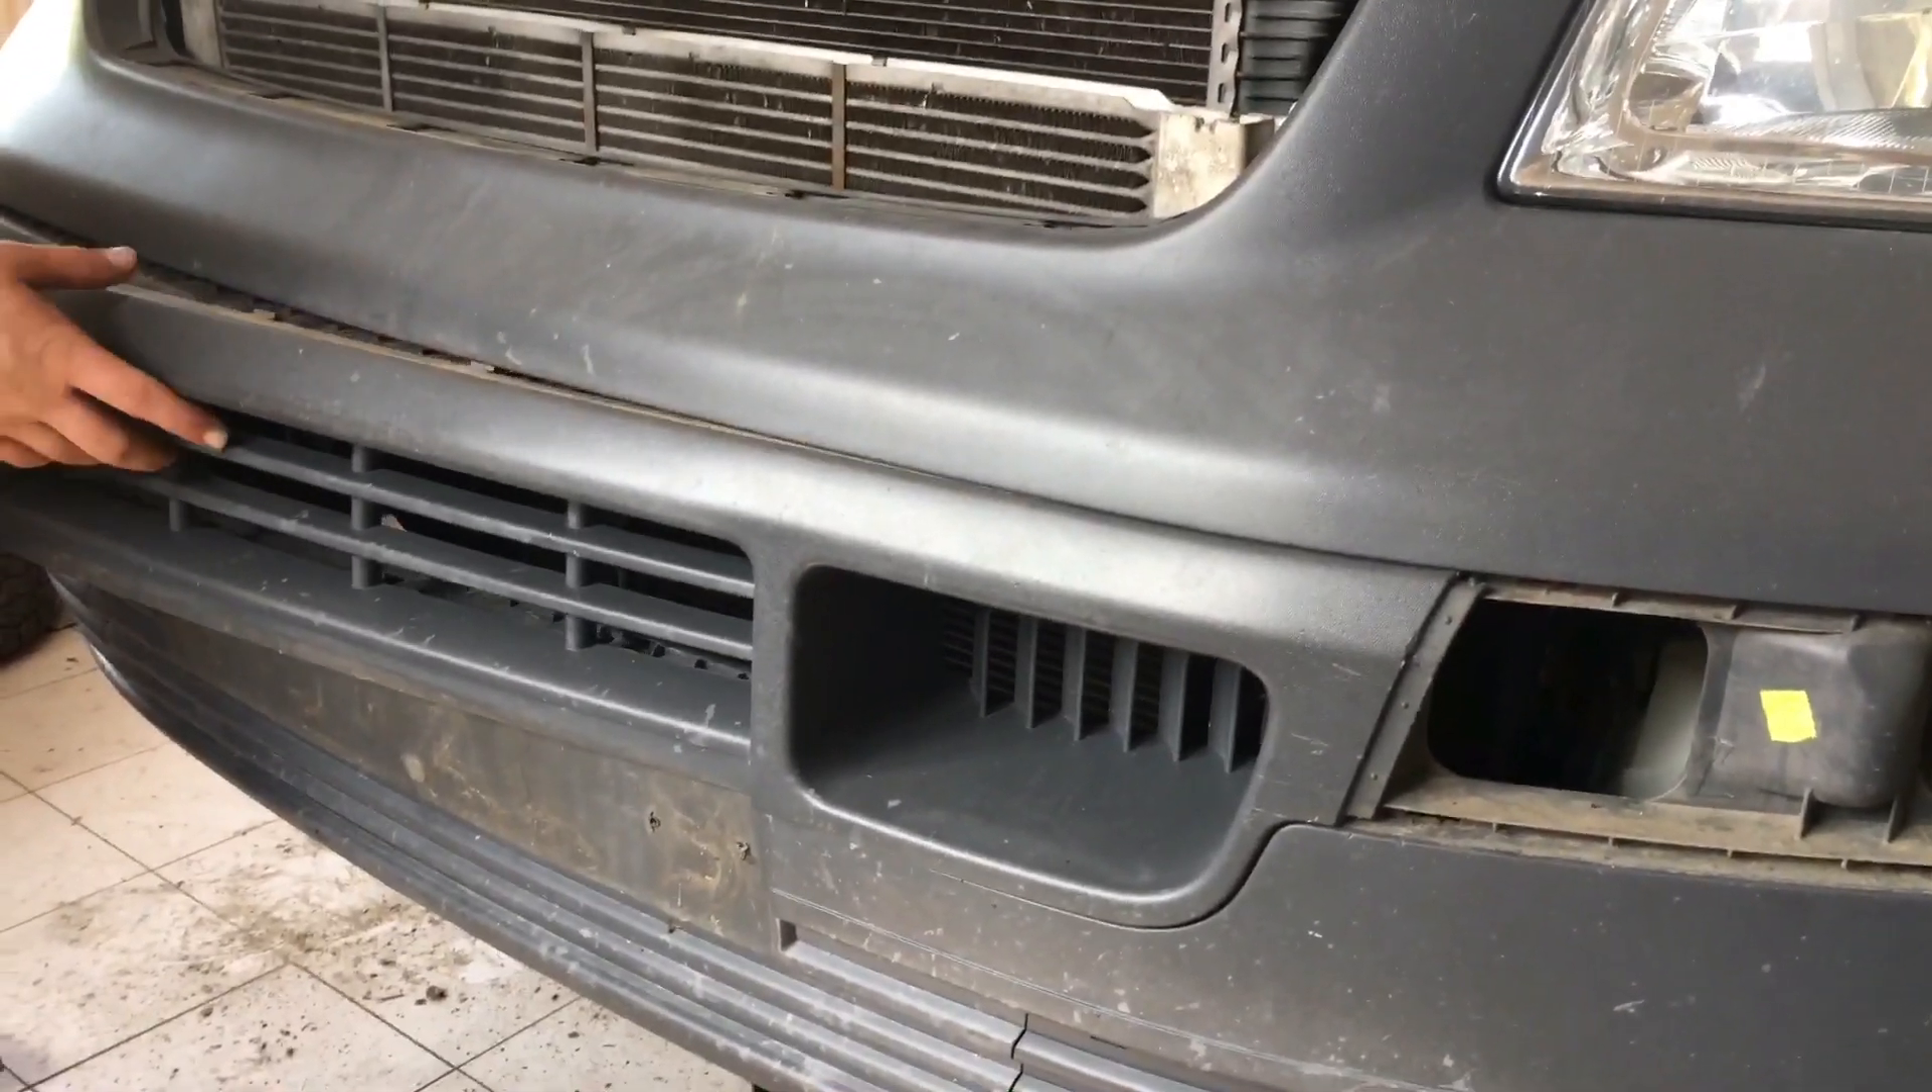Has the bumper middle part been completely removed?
No.